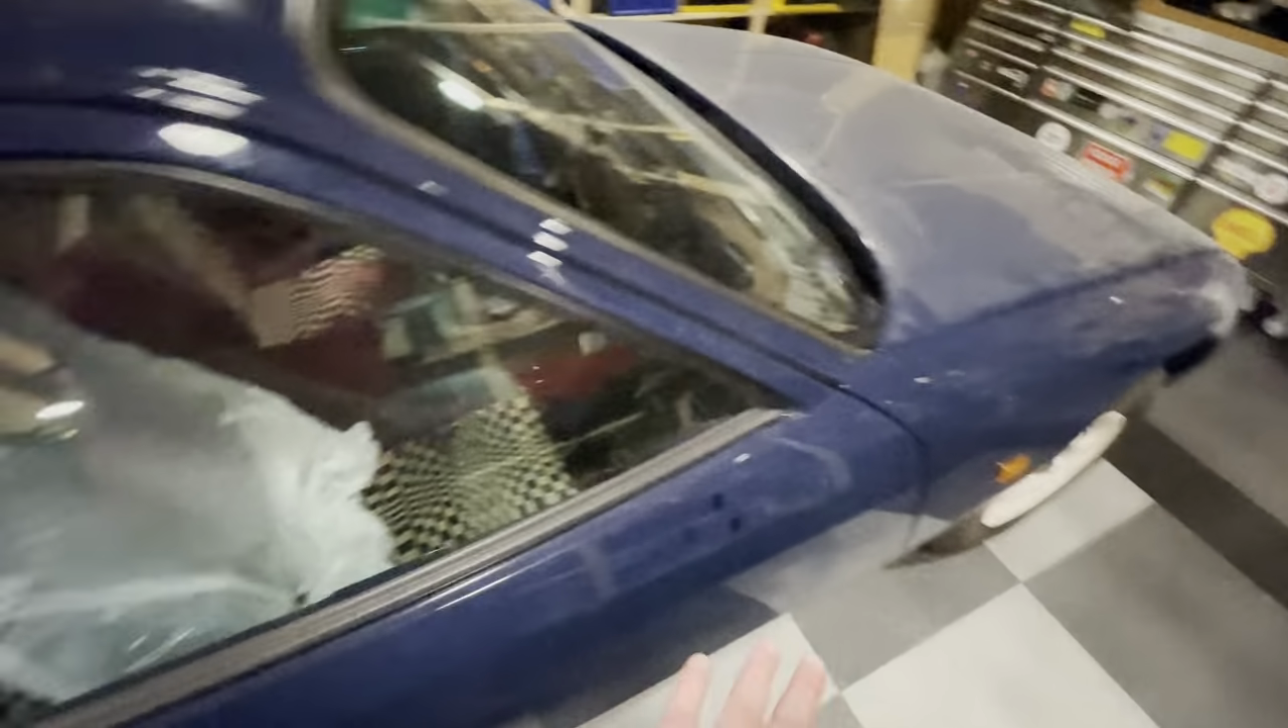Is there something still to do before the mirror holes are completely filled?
Yes.